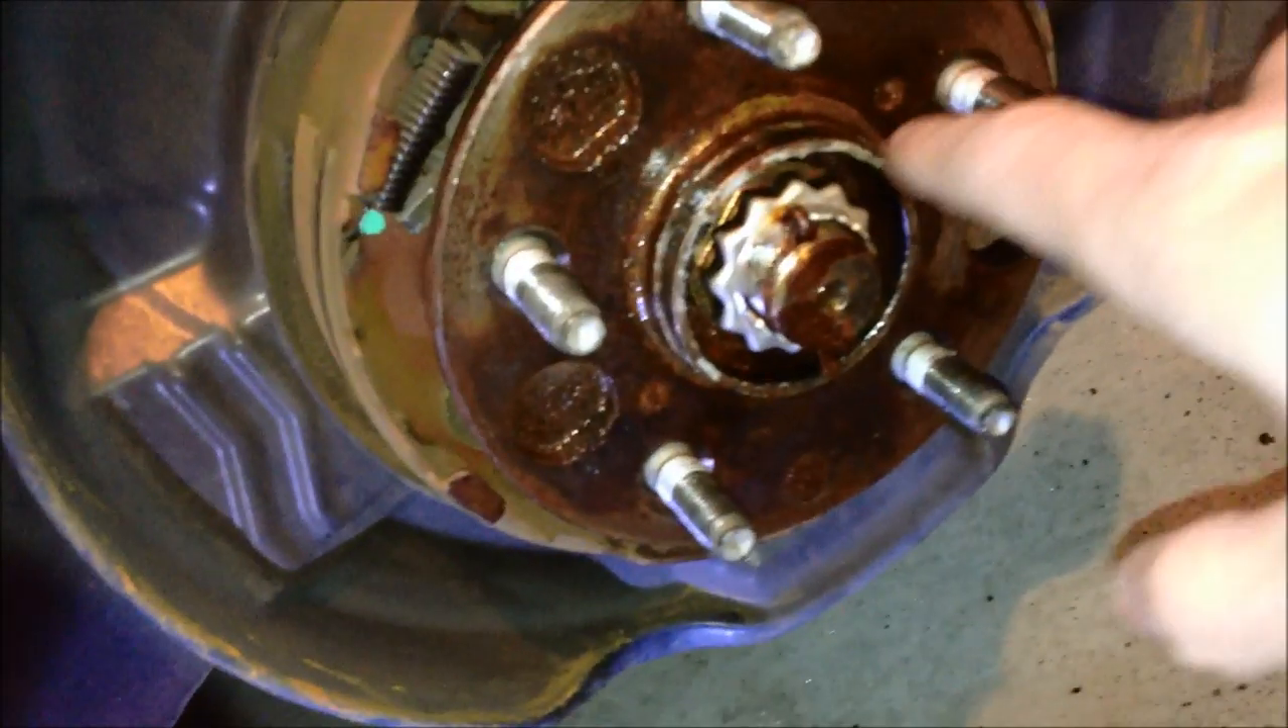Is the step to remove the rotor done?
Yes.